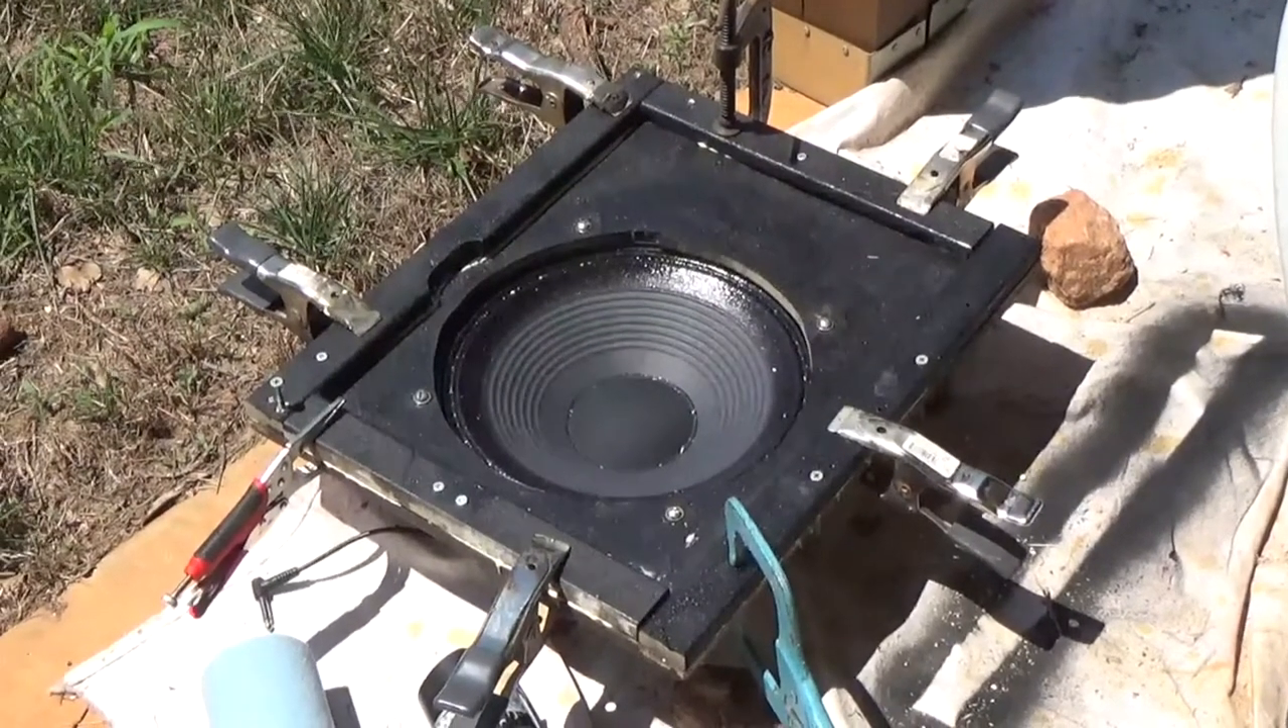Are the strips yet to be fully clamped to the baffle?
No.